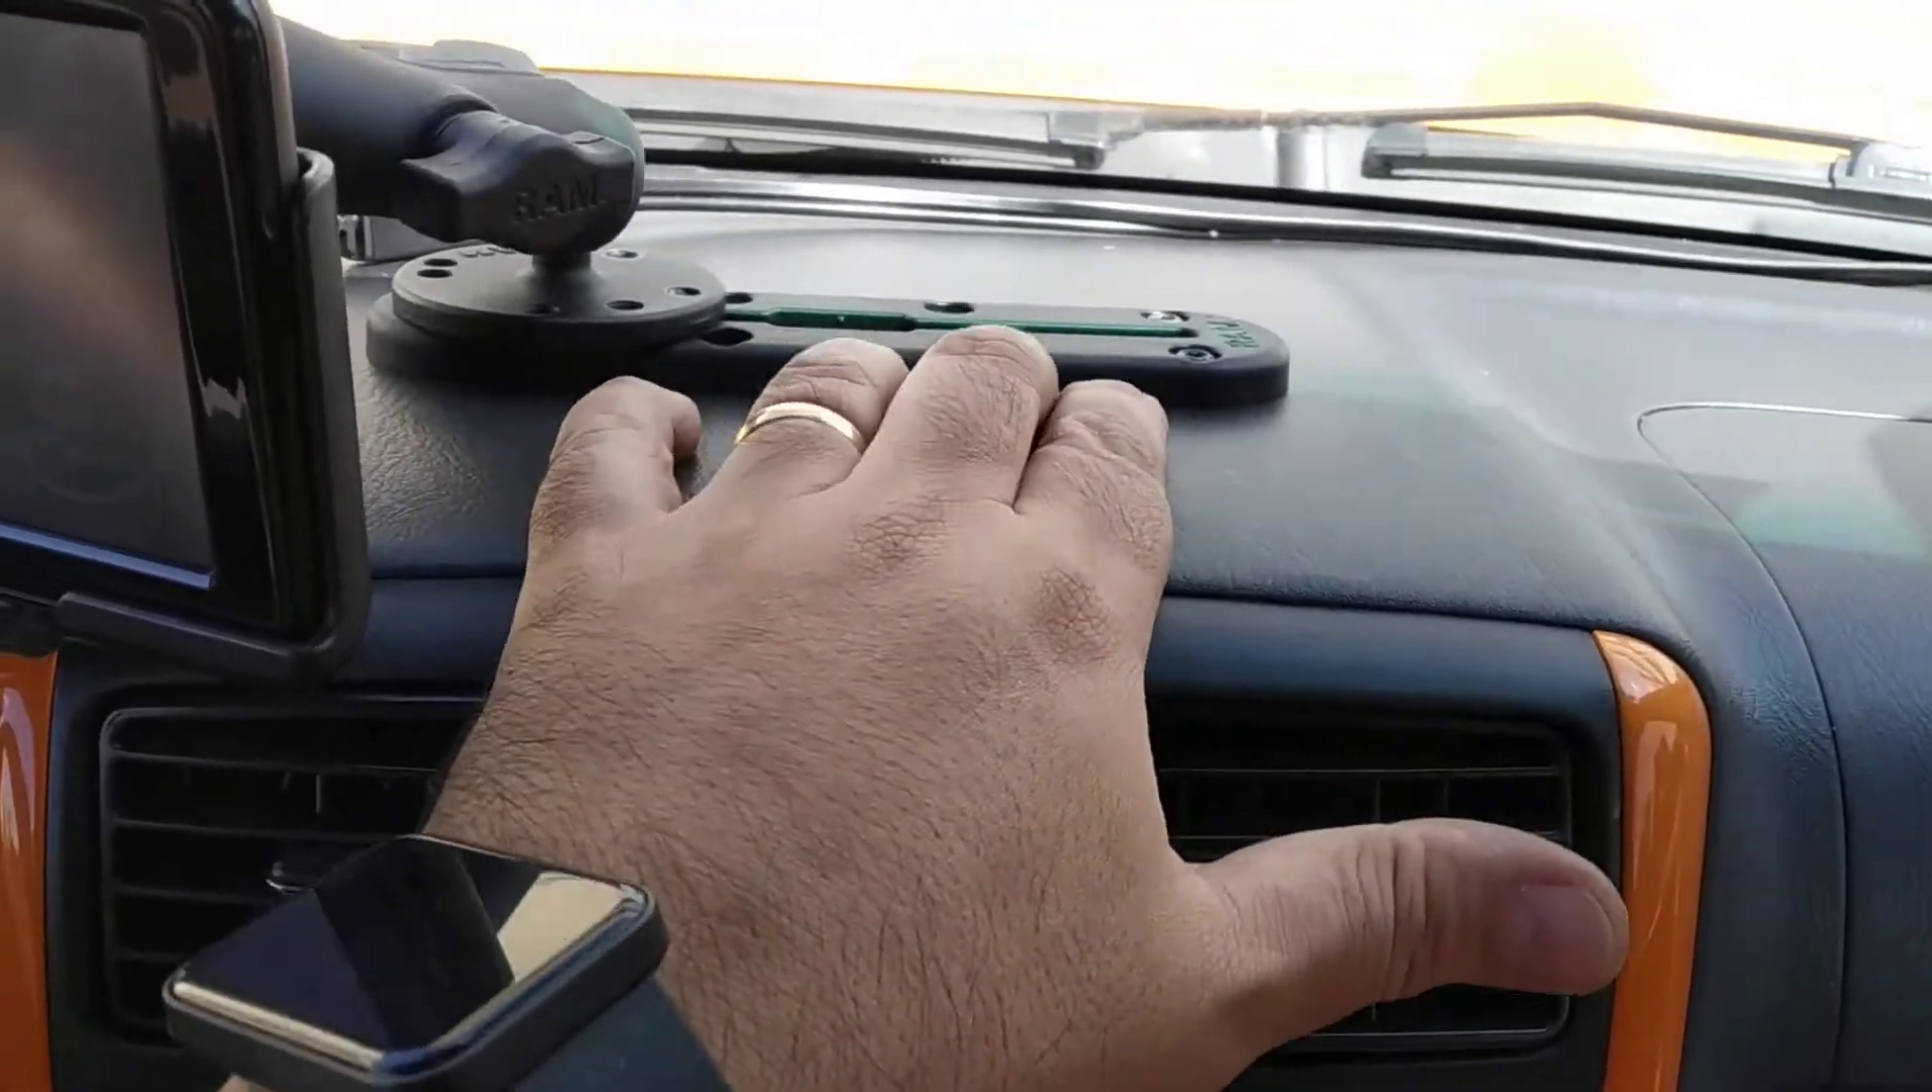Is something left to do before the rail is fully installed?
No.